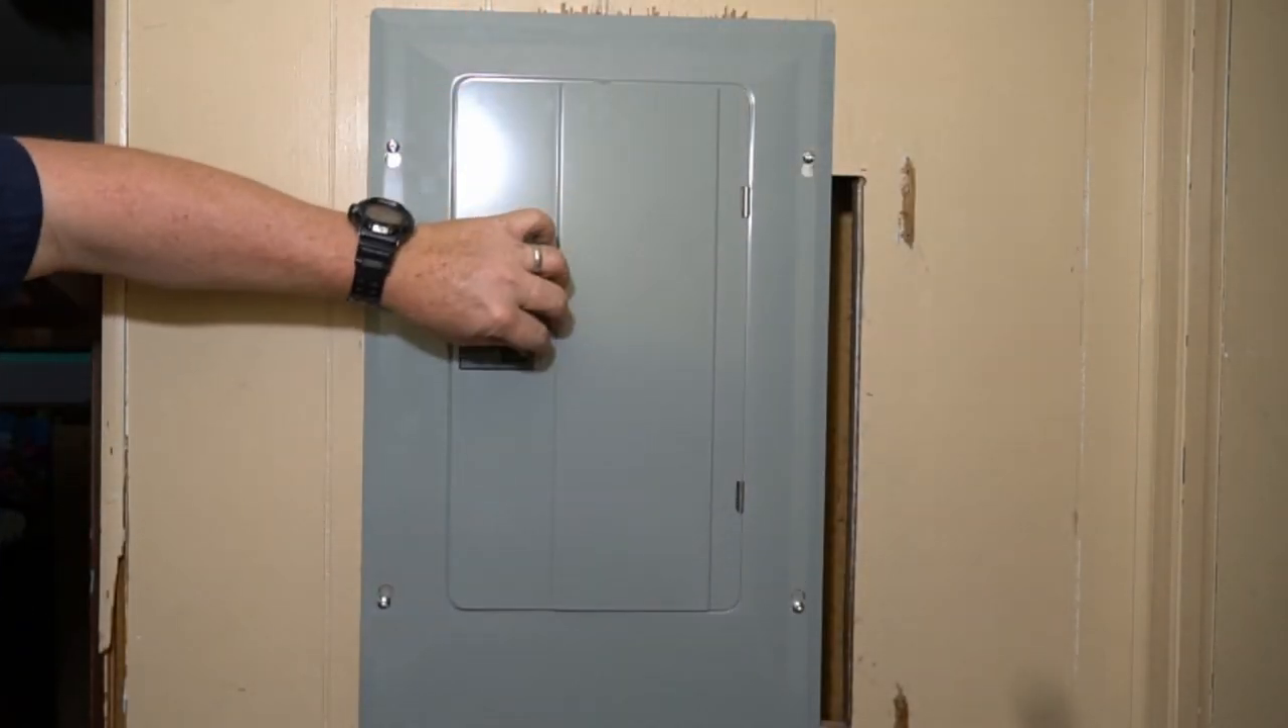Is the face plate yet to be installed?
No.